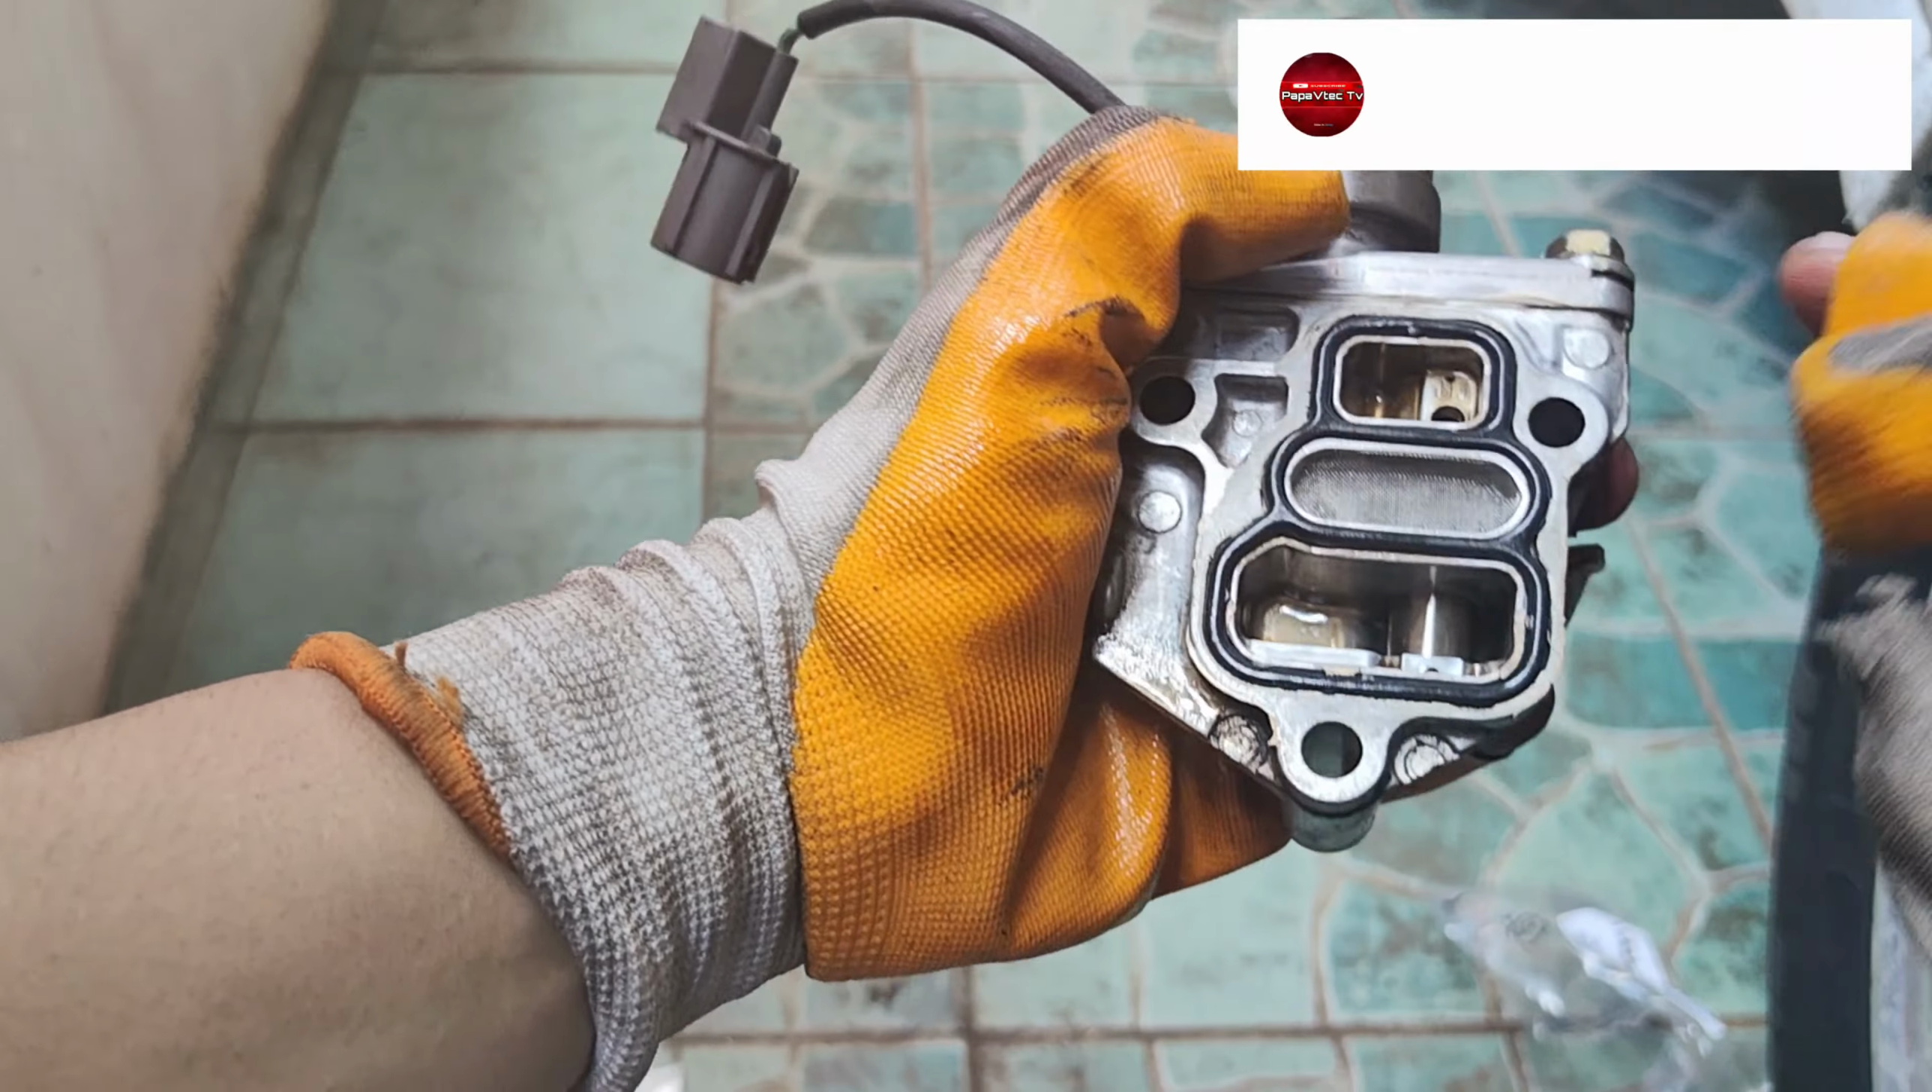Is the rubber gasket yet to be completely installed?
No.